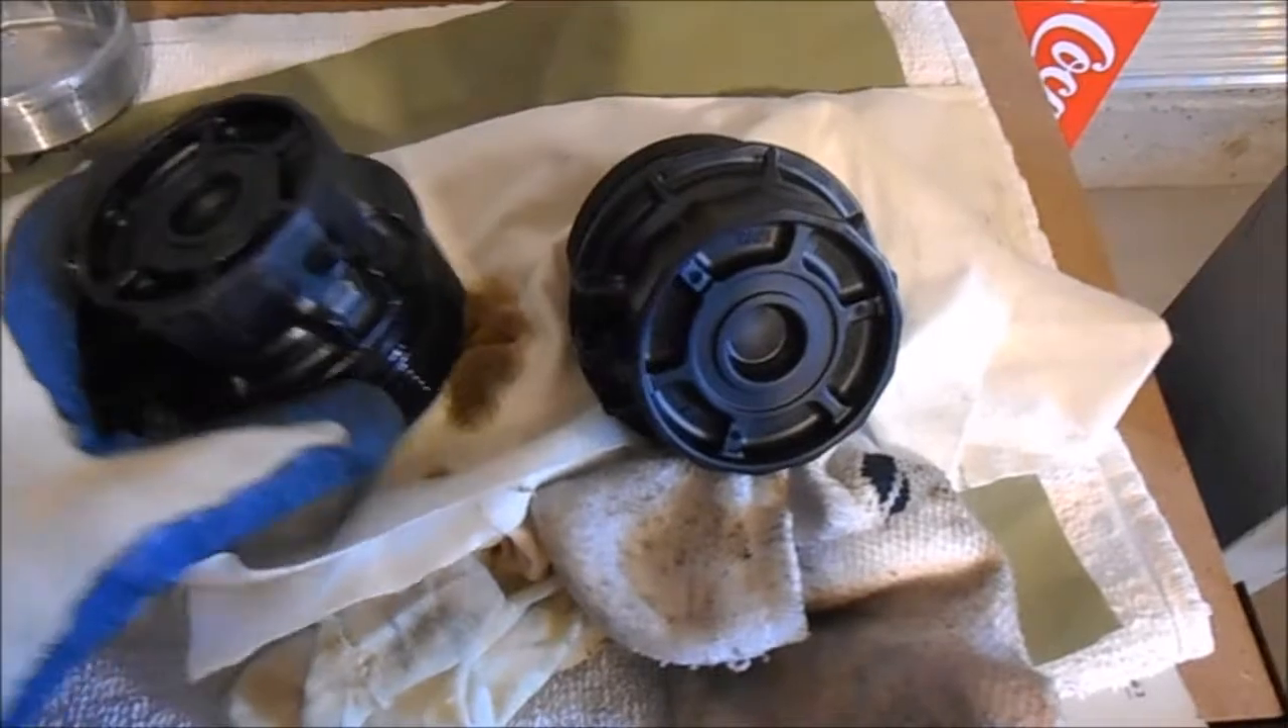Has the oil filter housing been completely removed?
Yes.